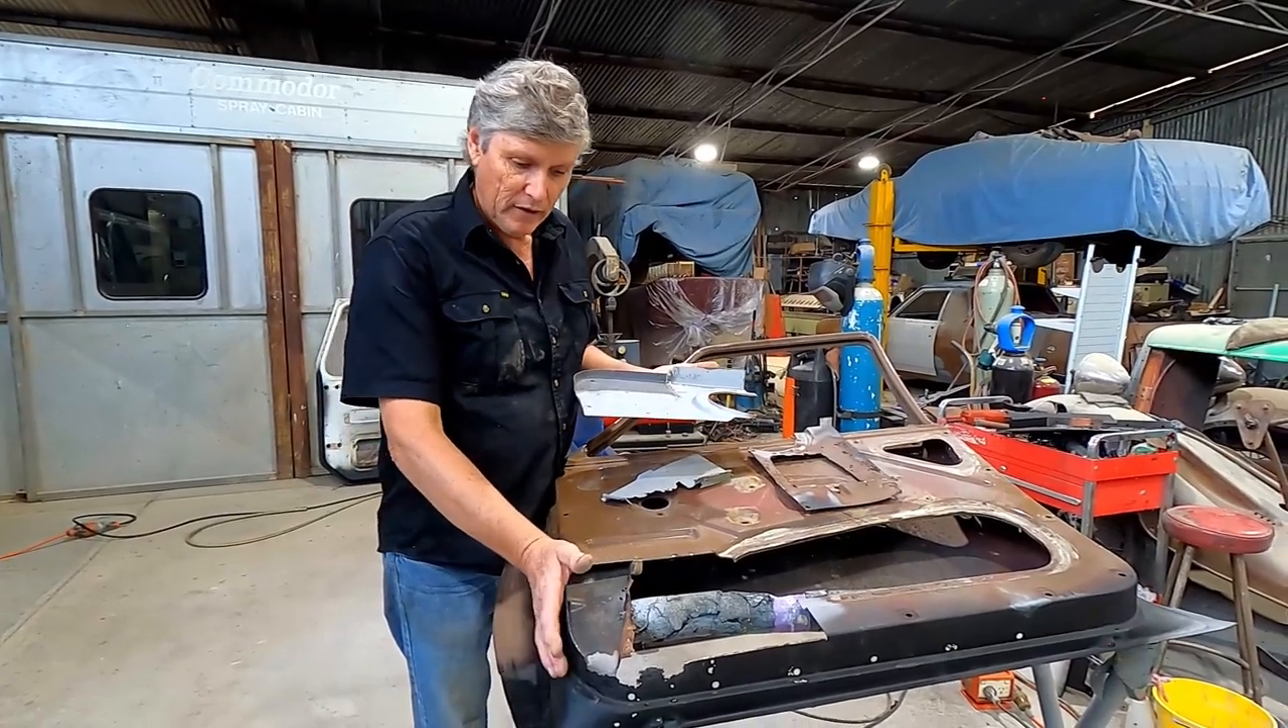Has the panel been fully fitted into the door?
No.